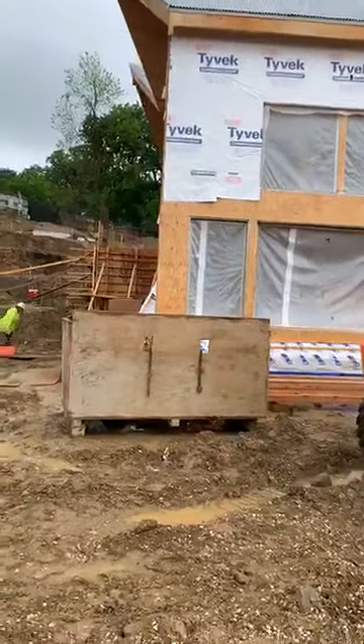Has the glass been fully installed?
No.